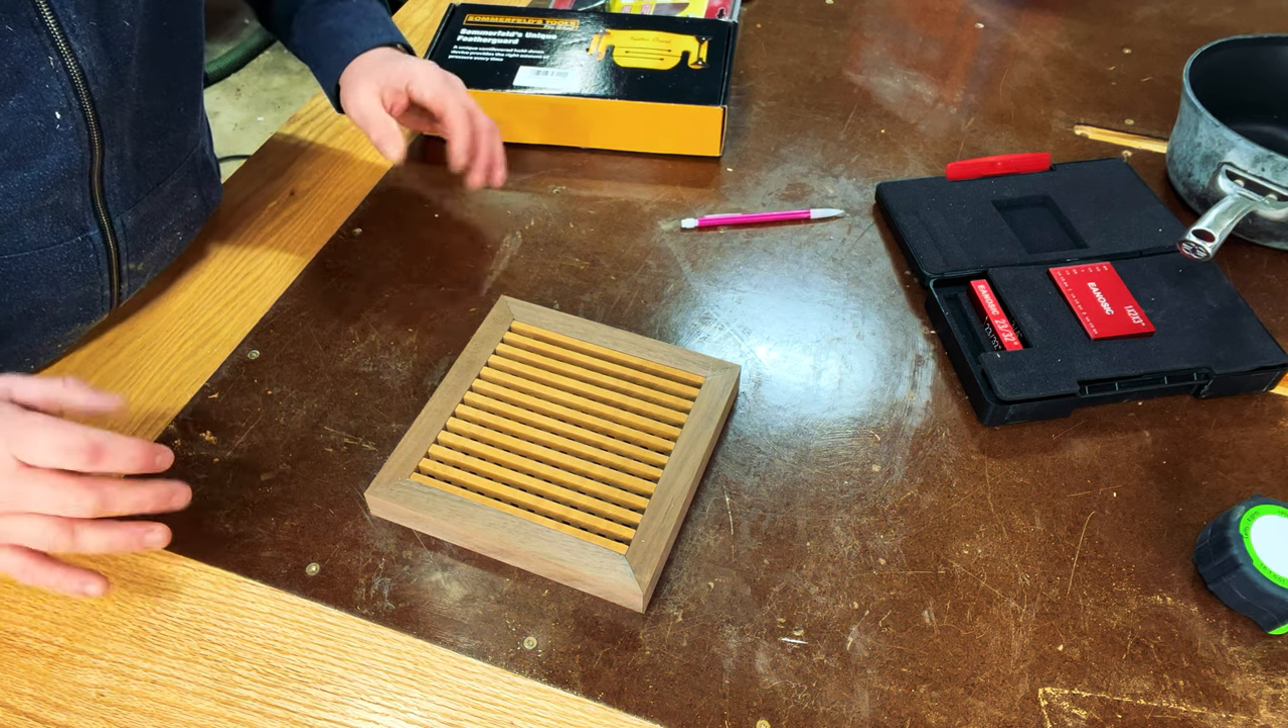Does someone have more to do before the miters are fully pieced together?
No.